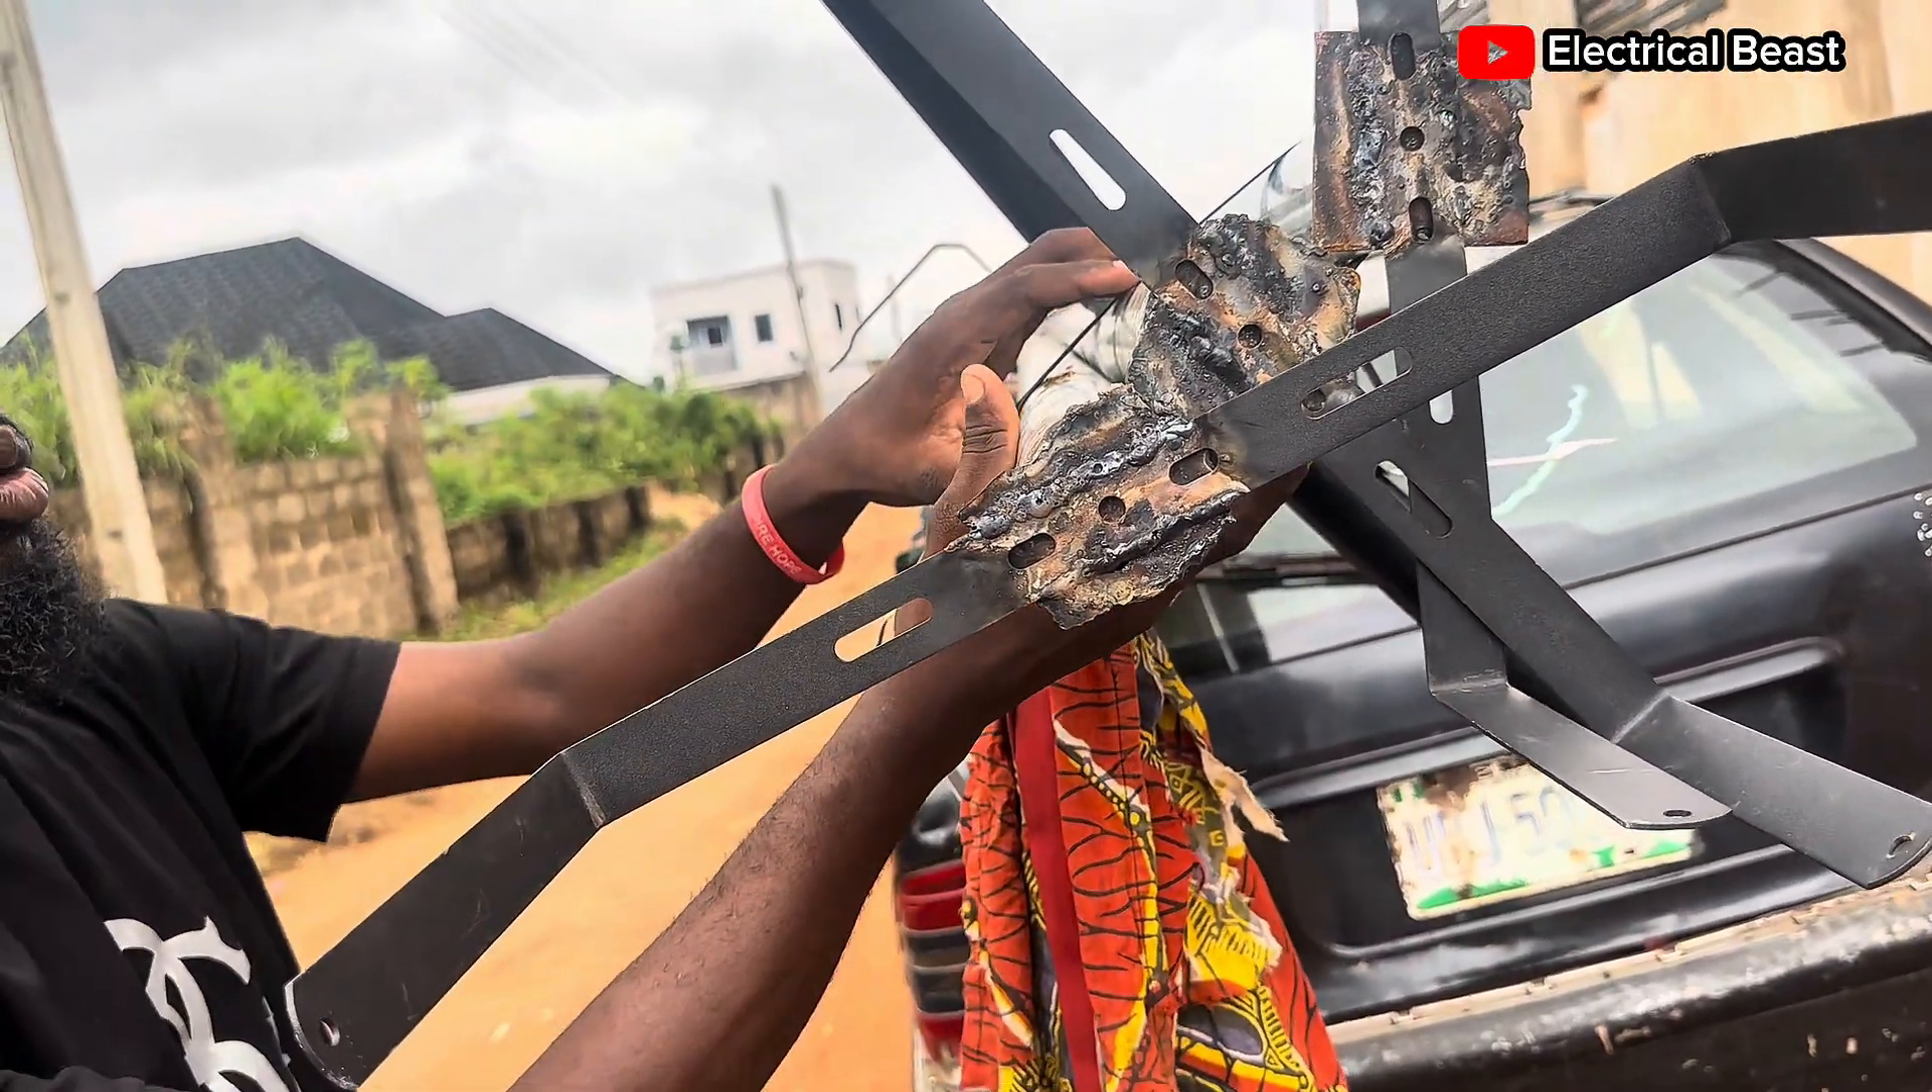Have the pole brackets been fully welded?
Yes.